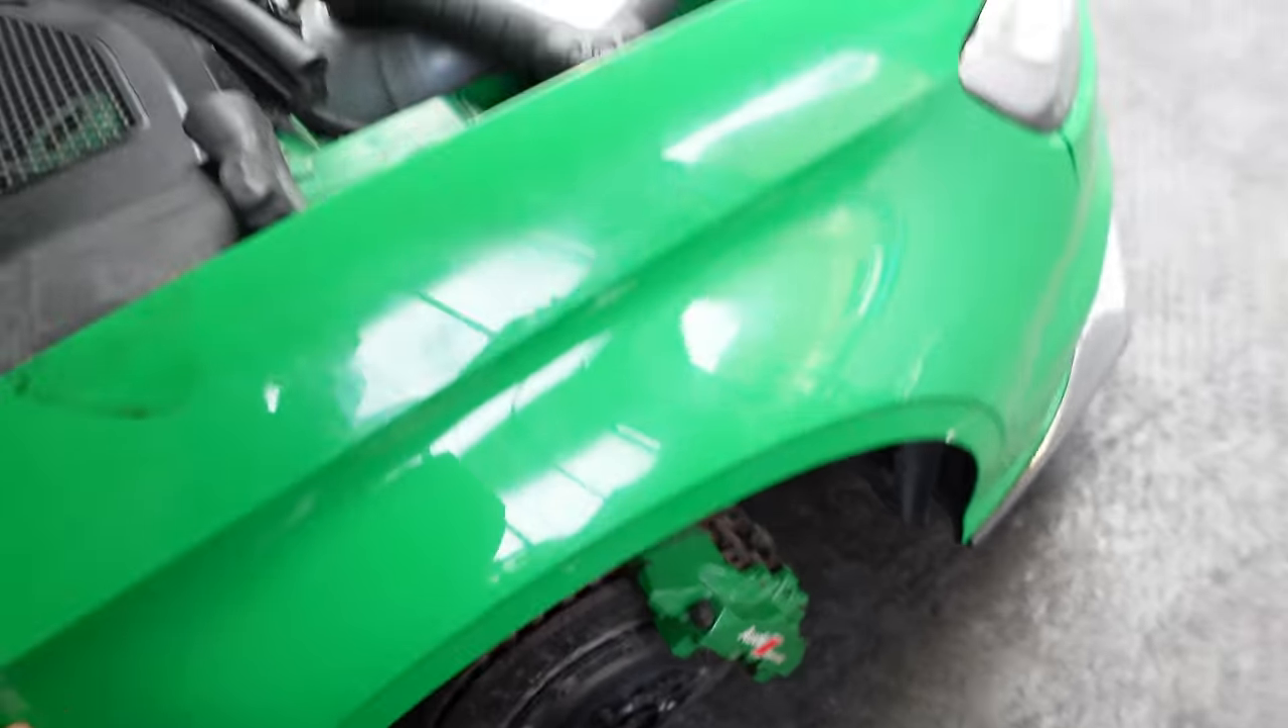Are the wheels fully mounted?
No.